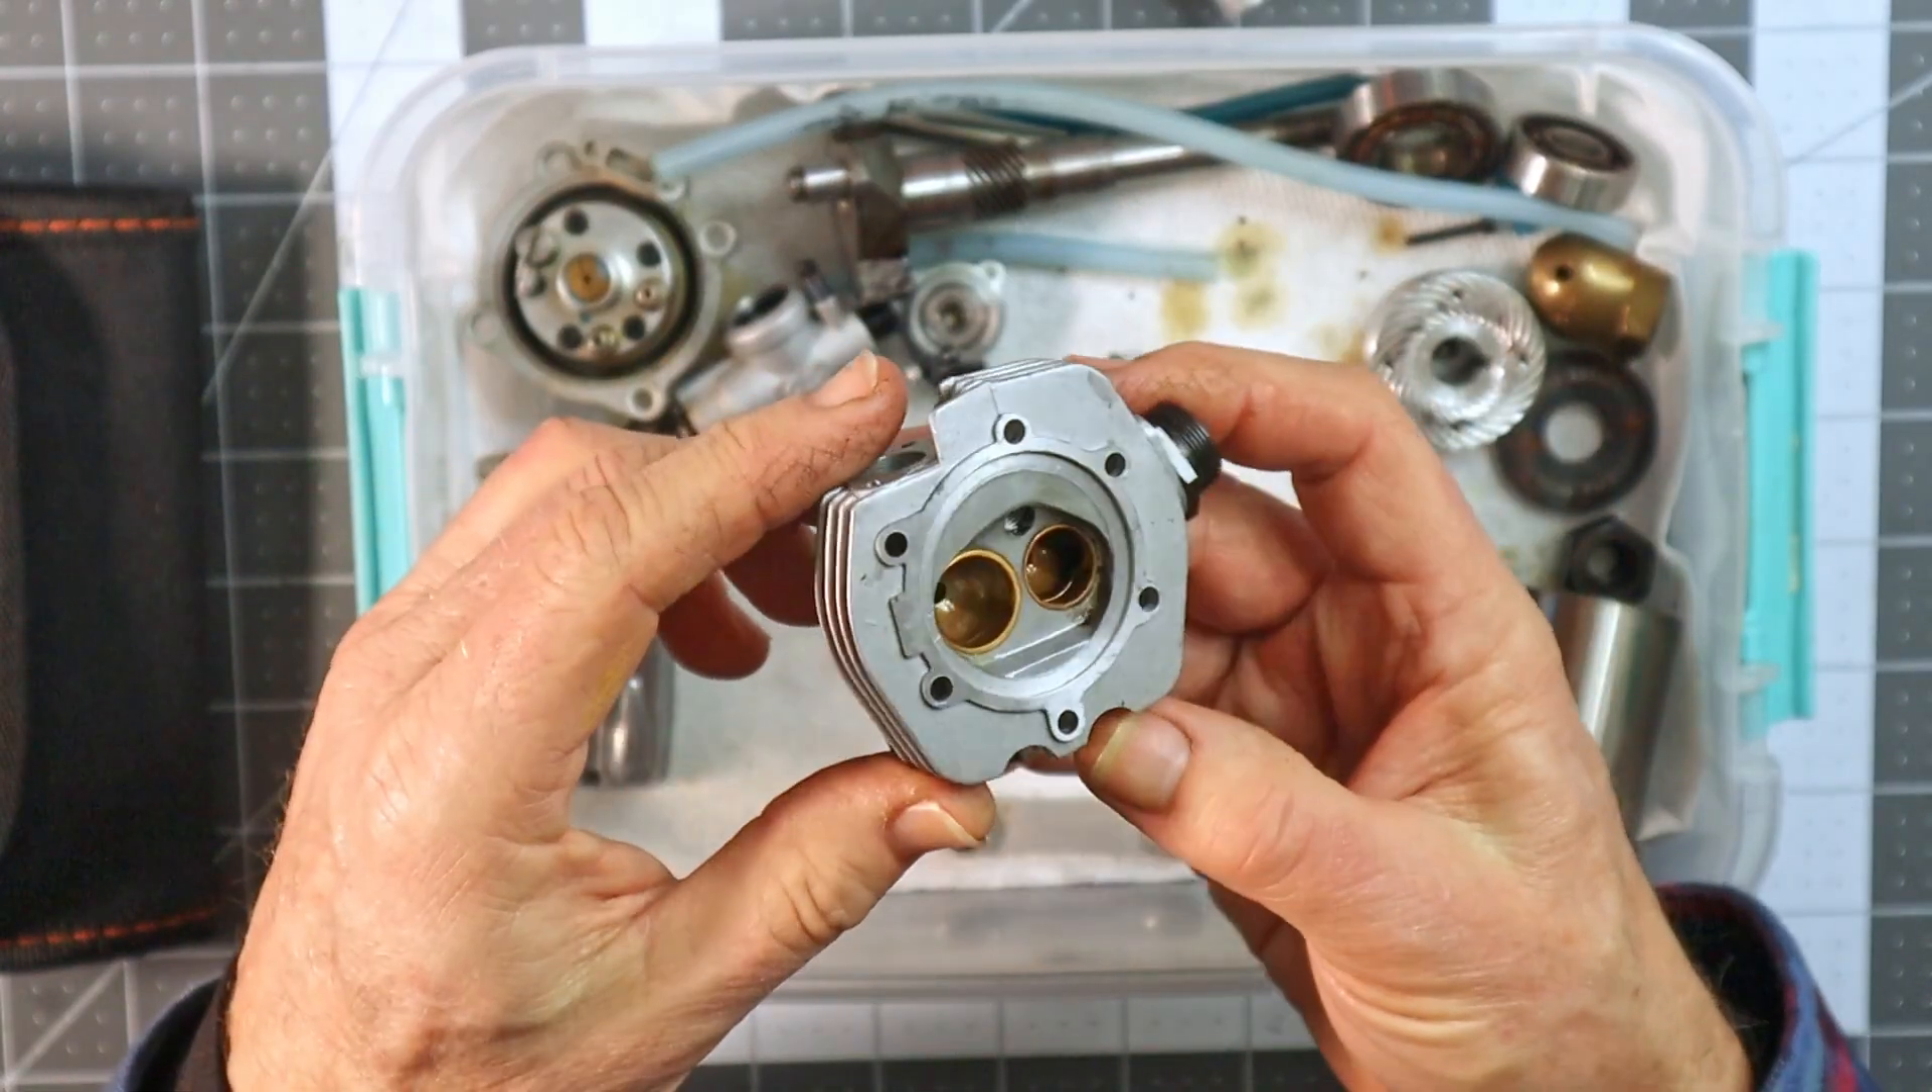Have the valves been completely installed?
No.